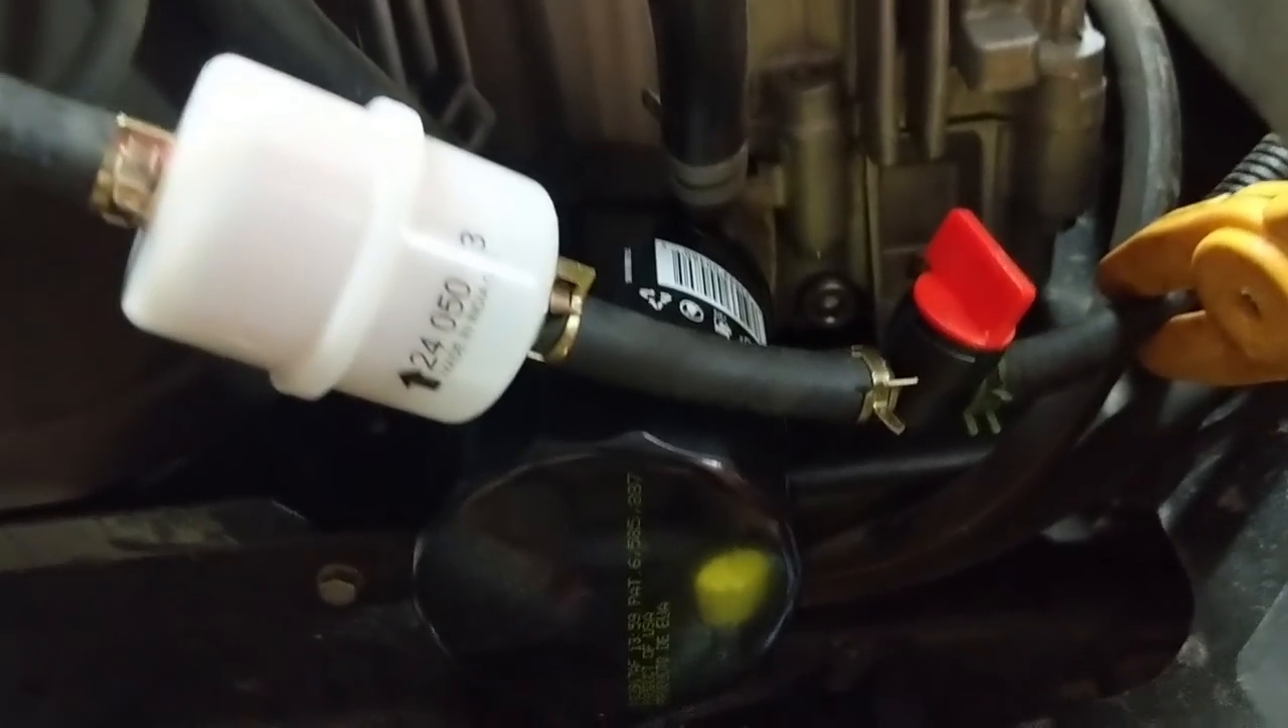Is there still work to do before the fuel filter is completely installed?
No.